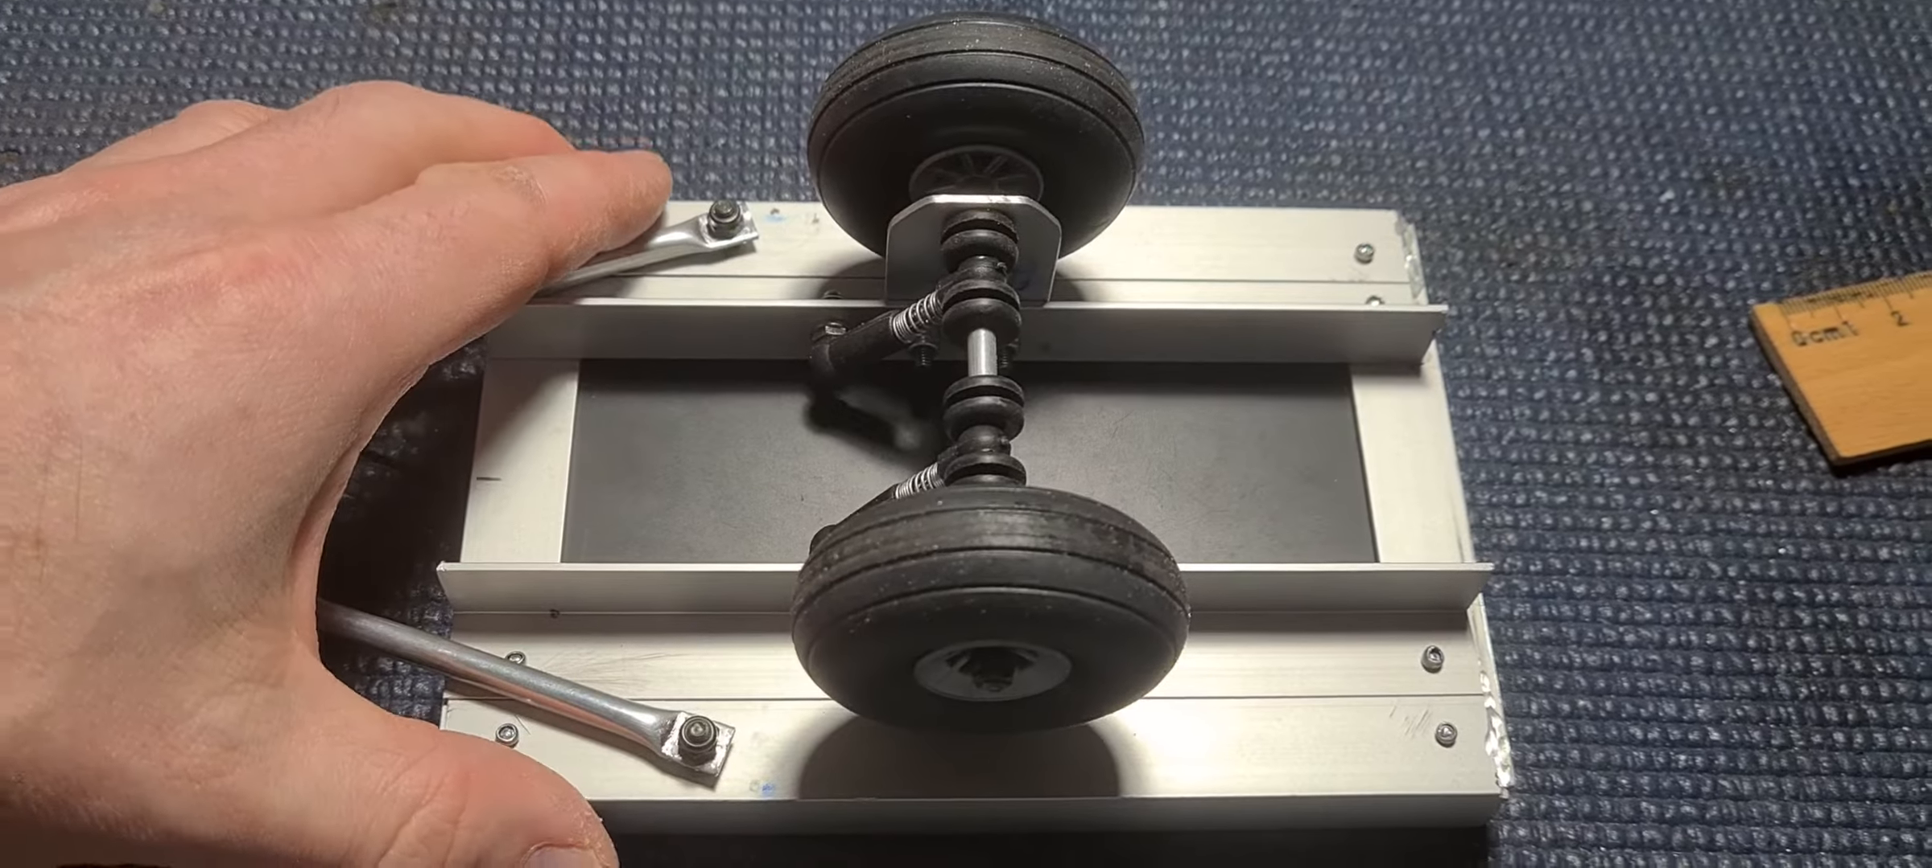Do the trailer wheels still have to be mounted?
No.